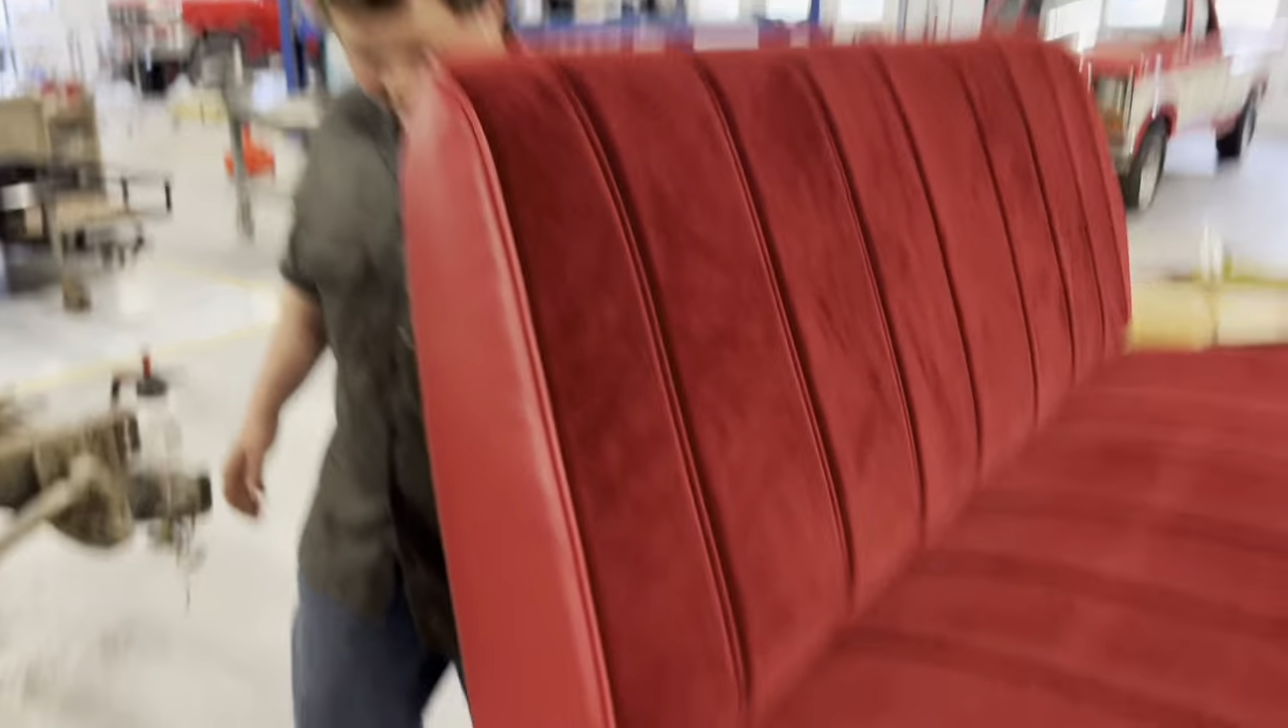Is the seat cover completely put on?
Yes.